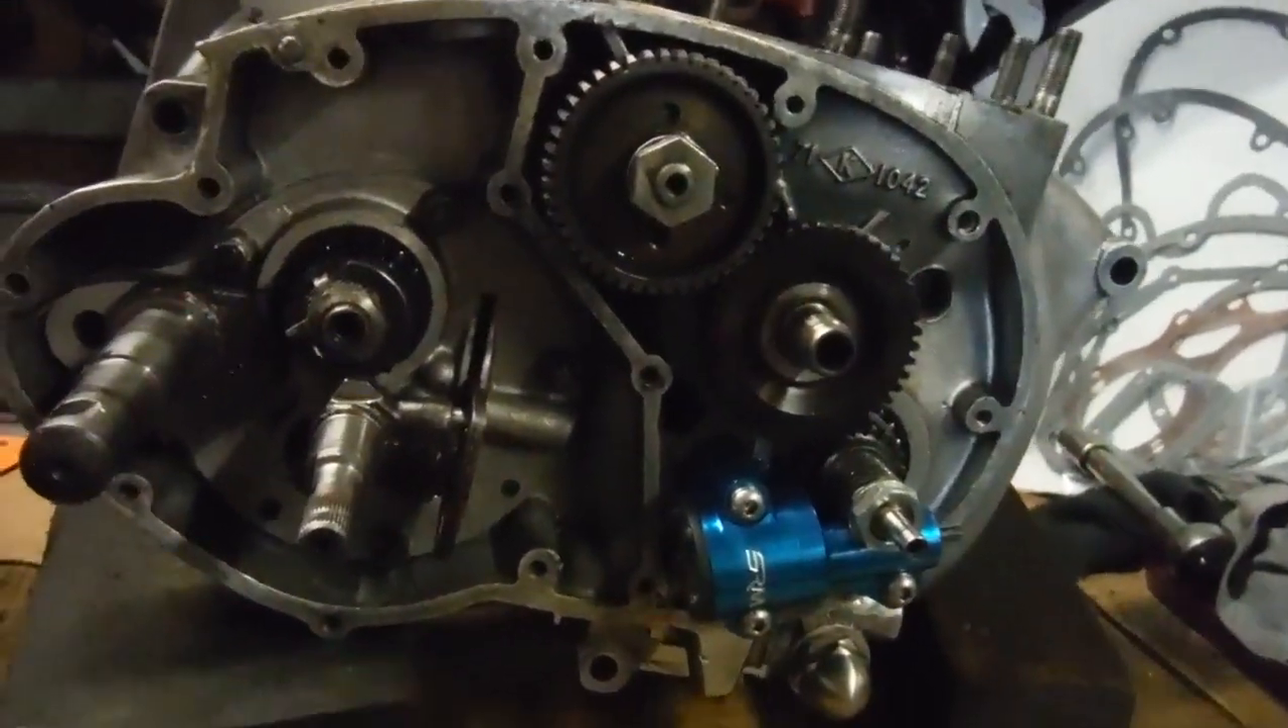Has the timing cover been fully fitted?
No.